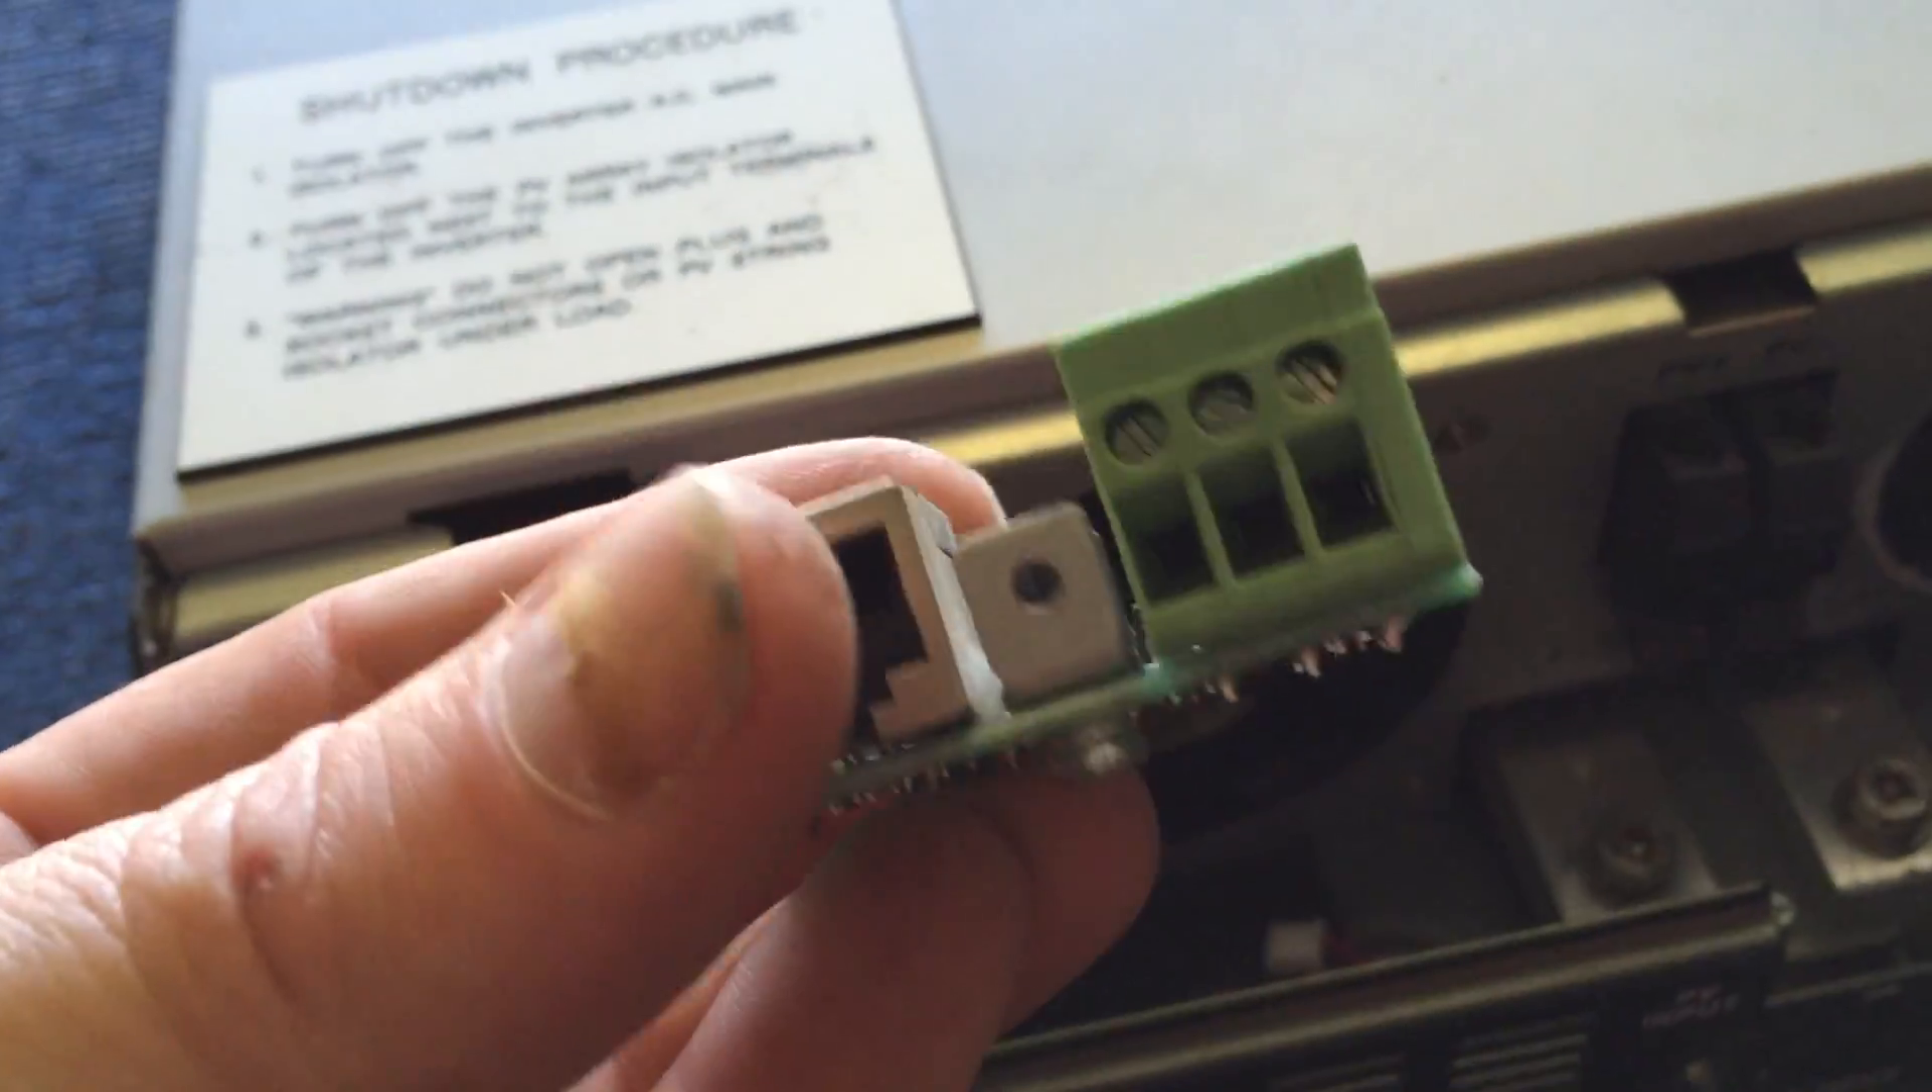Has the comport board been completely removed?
Yes.